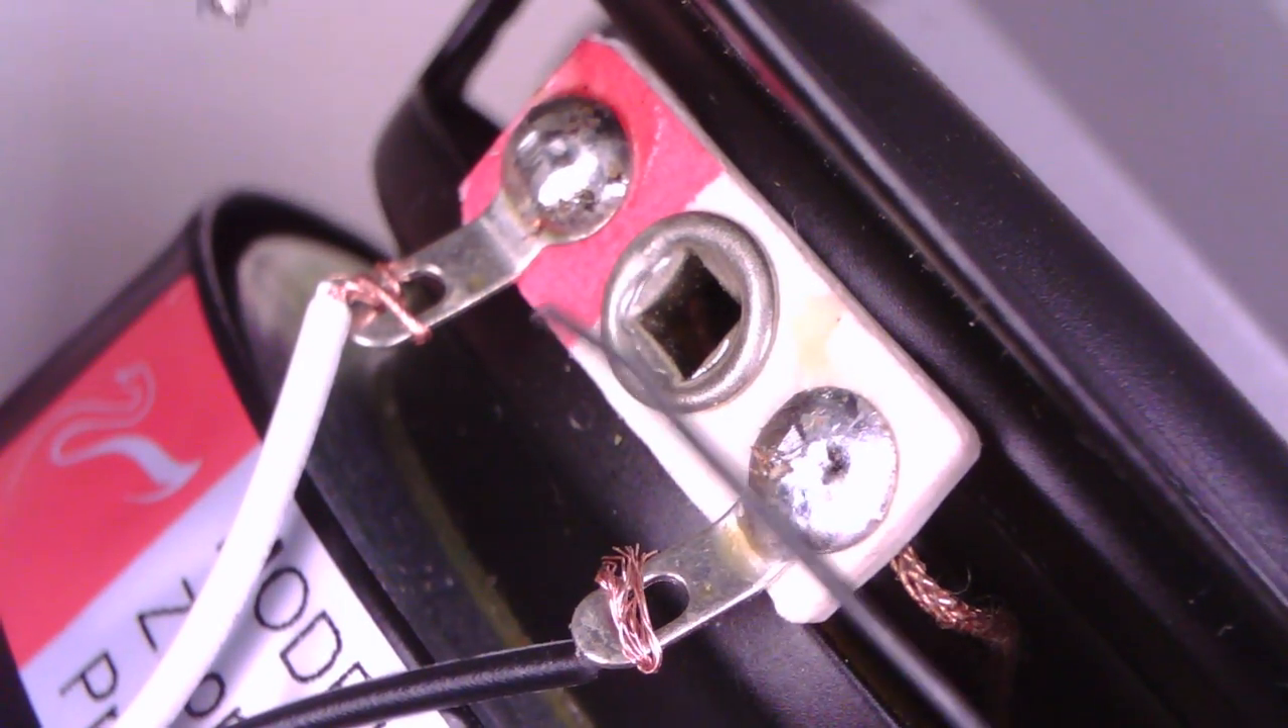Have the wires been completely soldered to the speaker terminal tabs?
No.